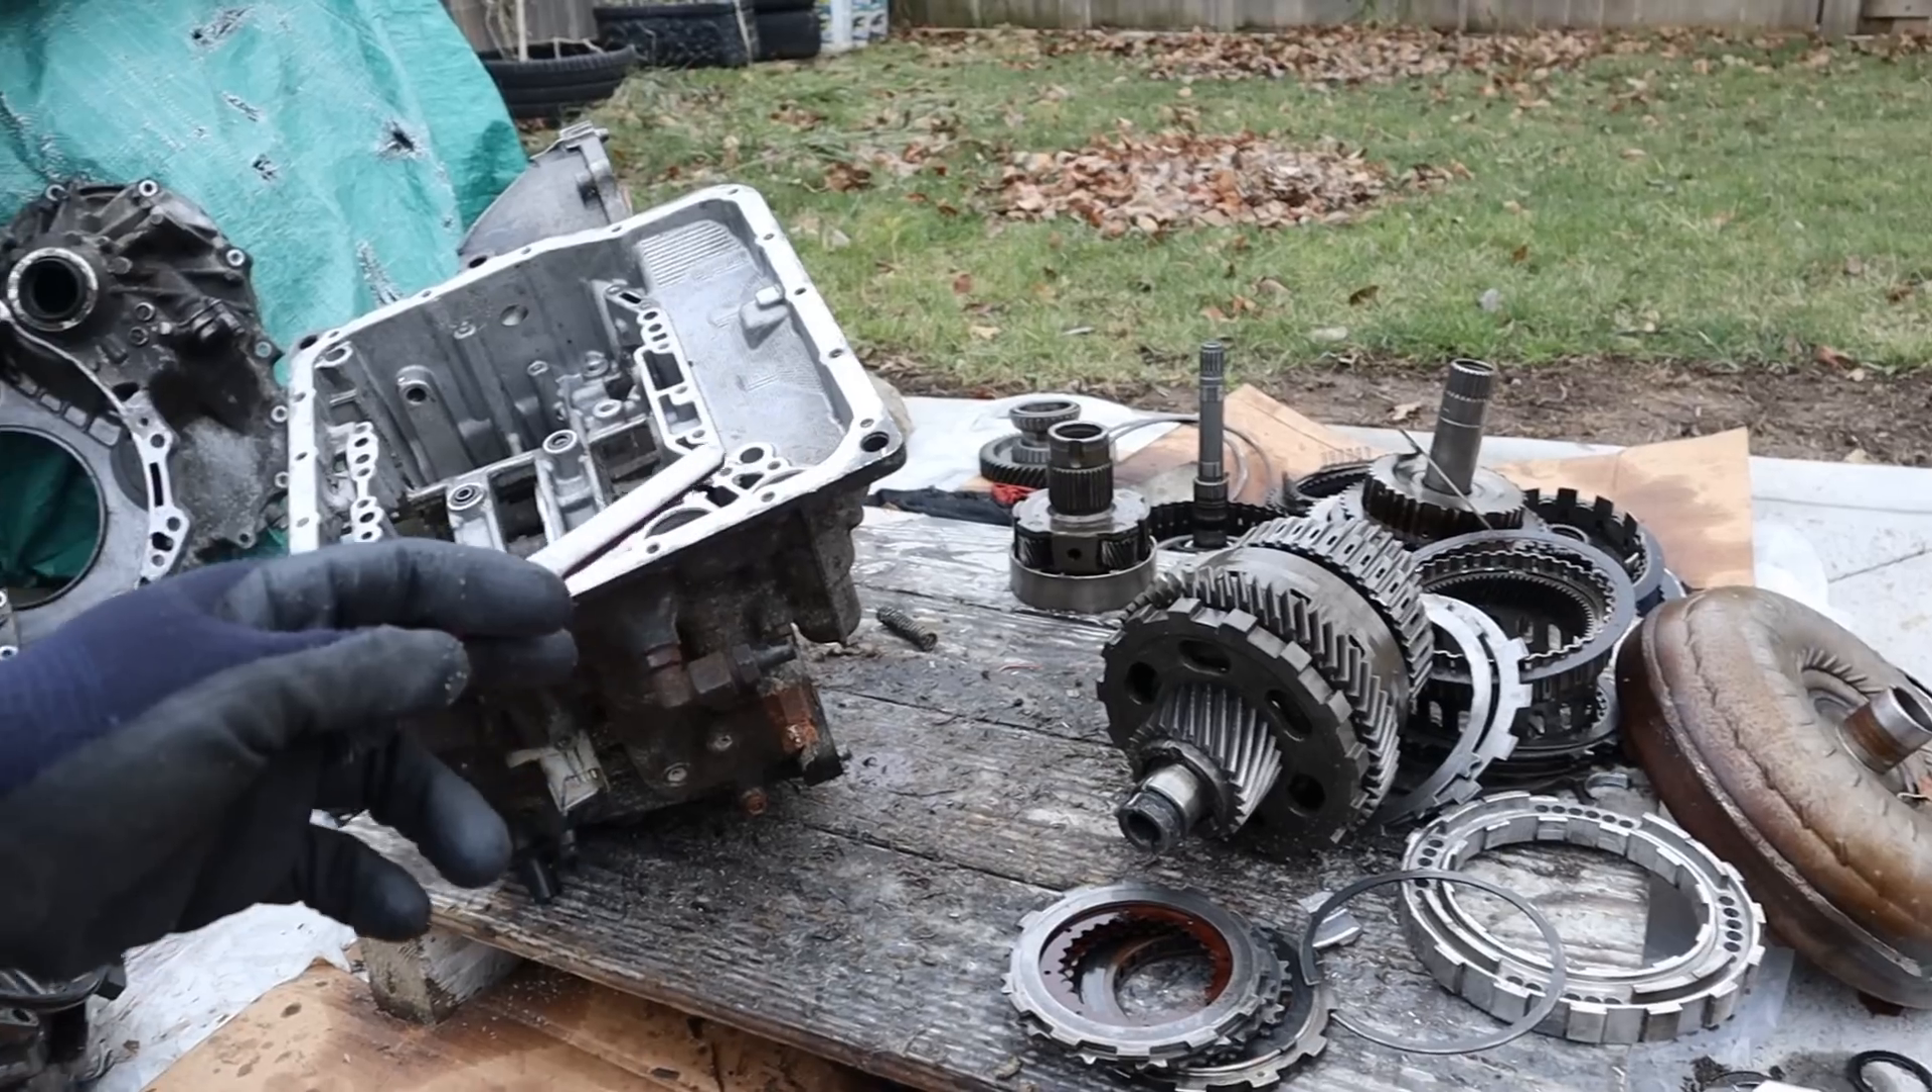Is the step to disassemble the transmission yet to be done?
No.